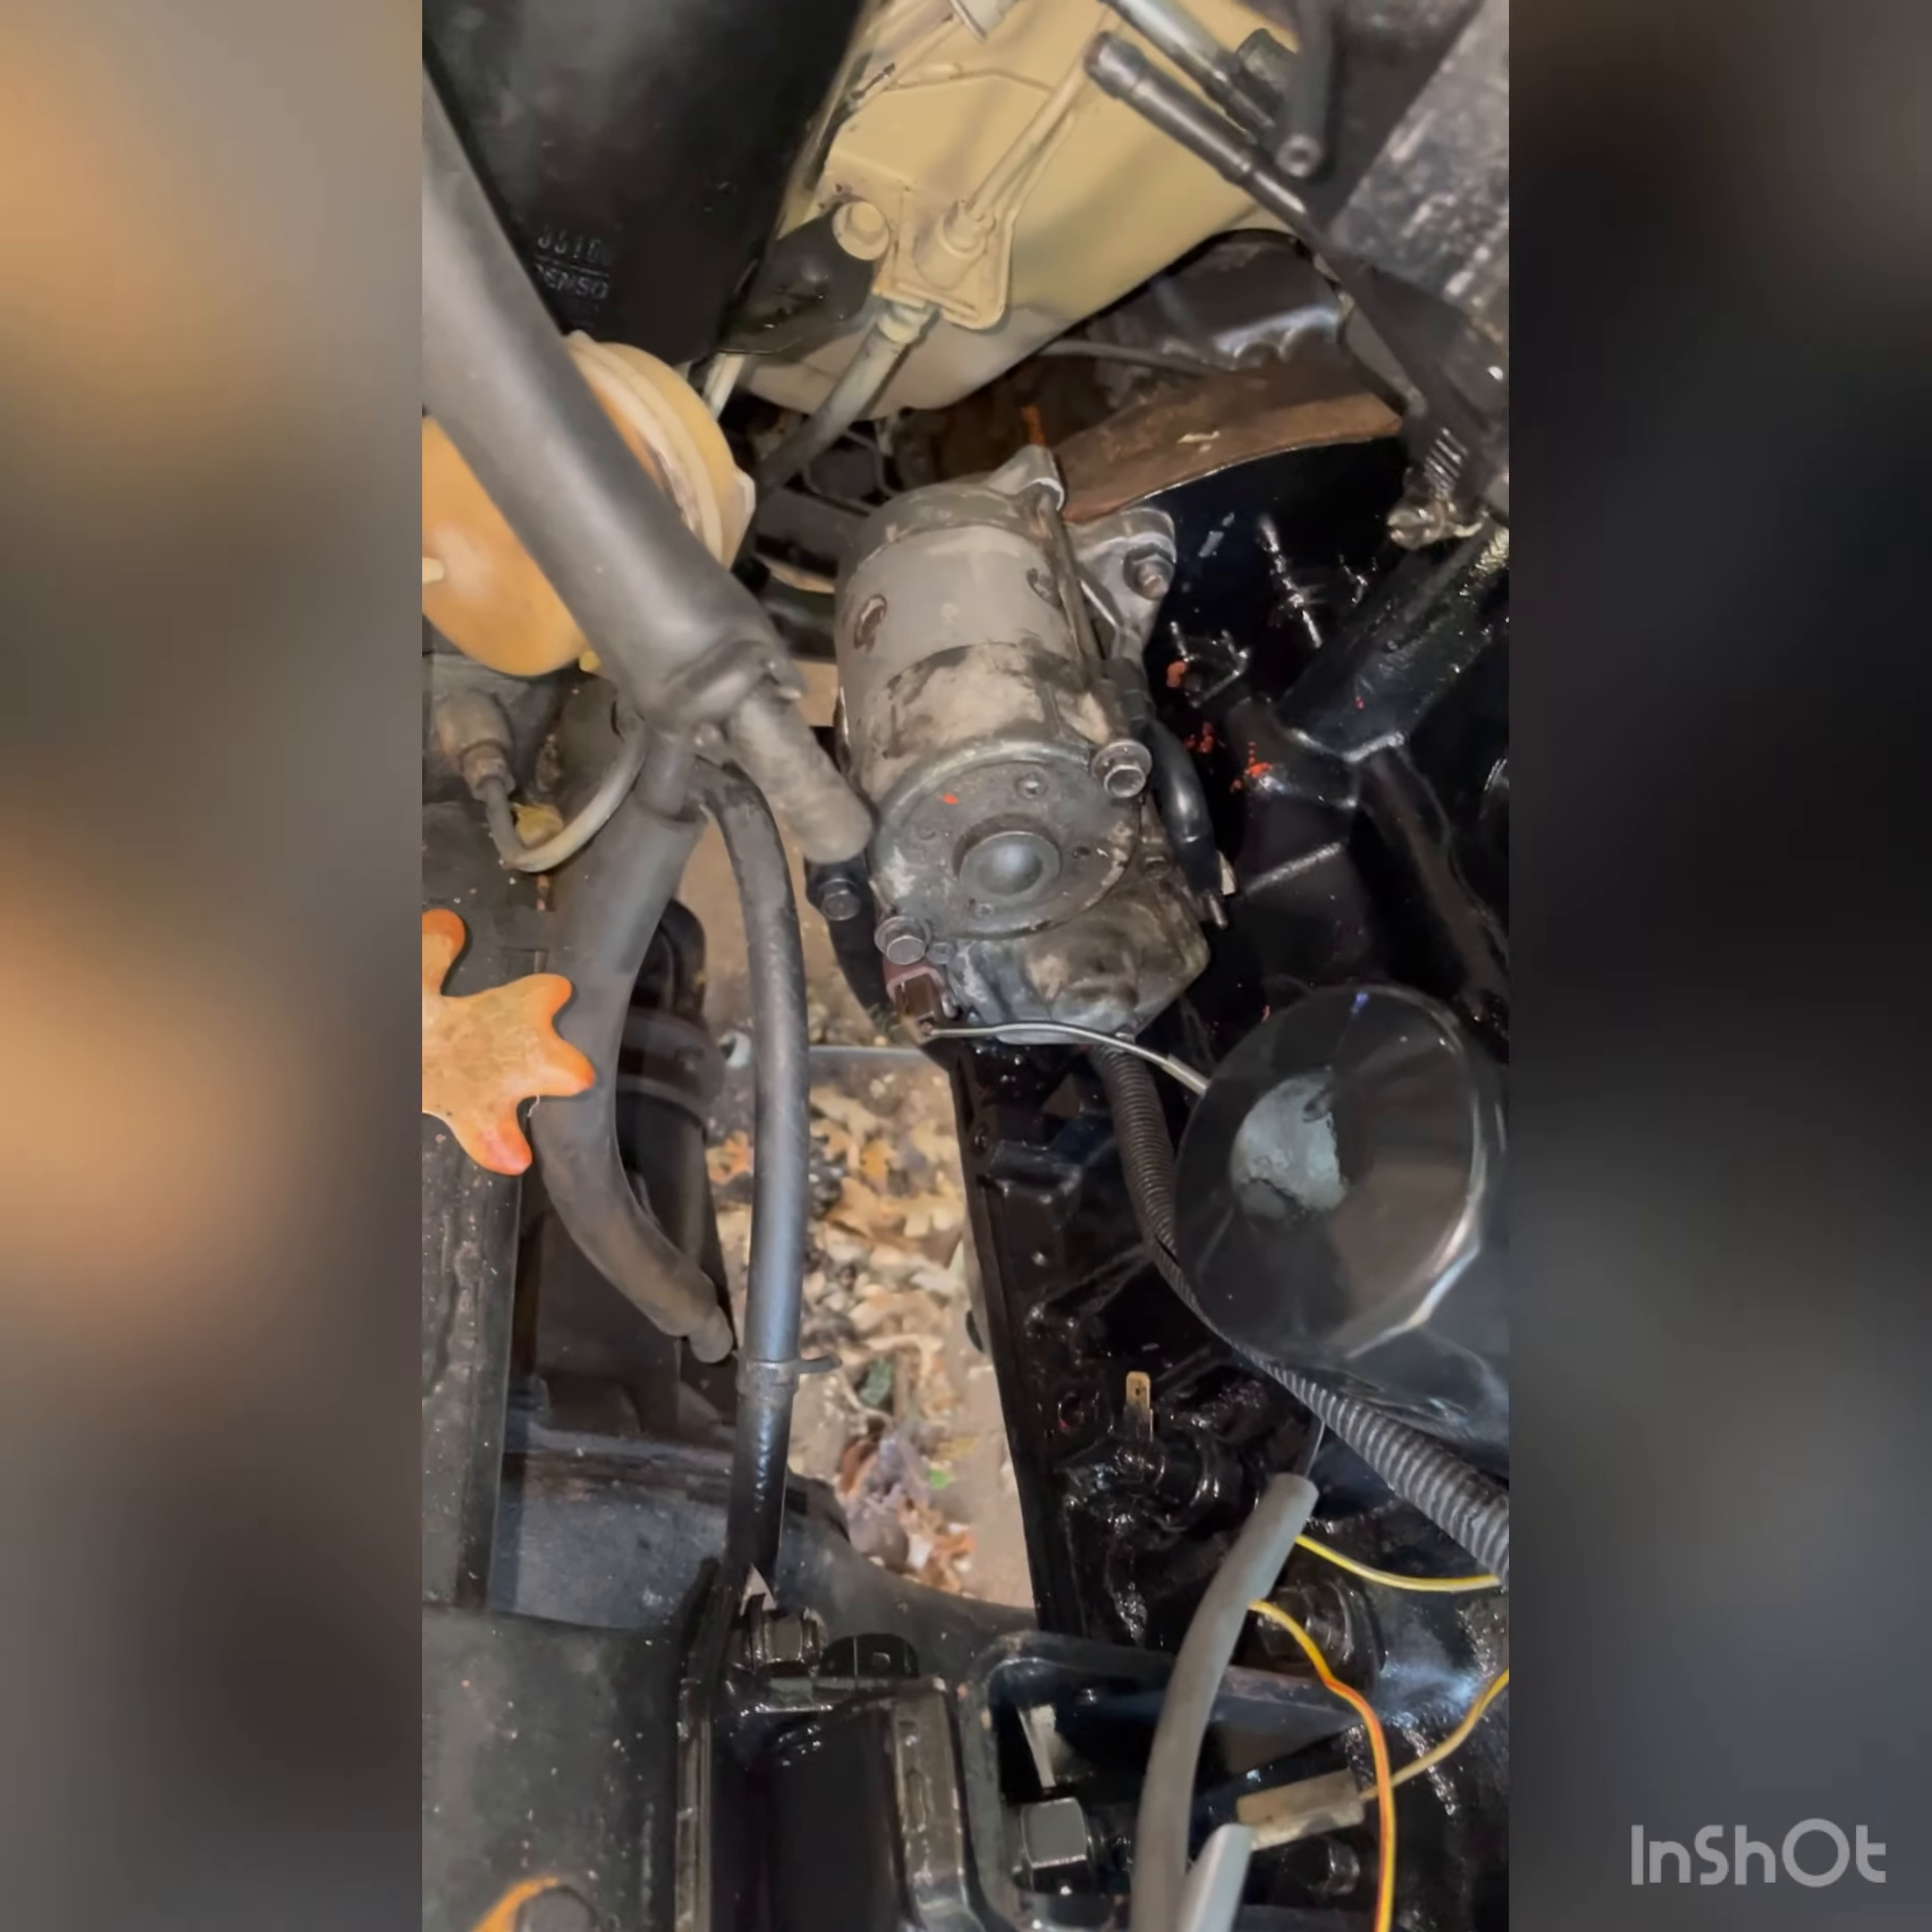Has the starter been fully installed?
Yes.